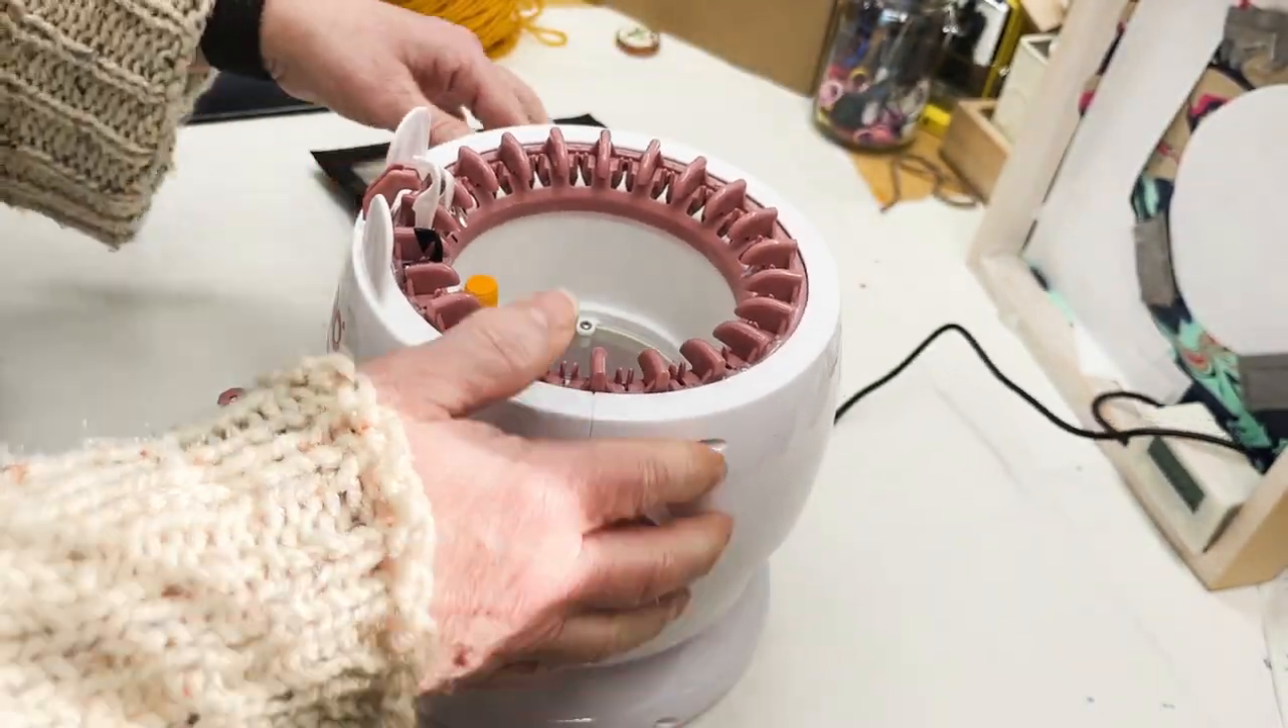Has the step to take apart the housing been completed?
No.